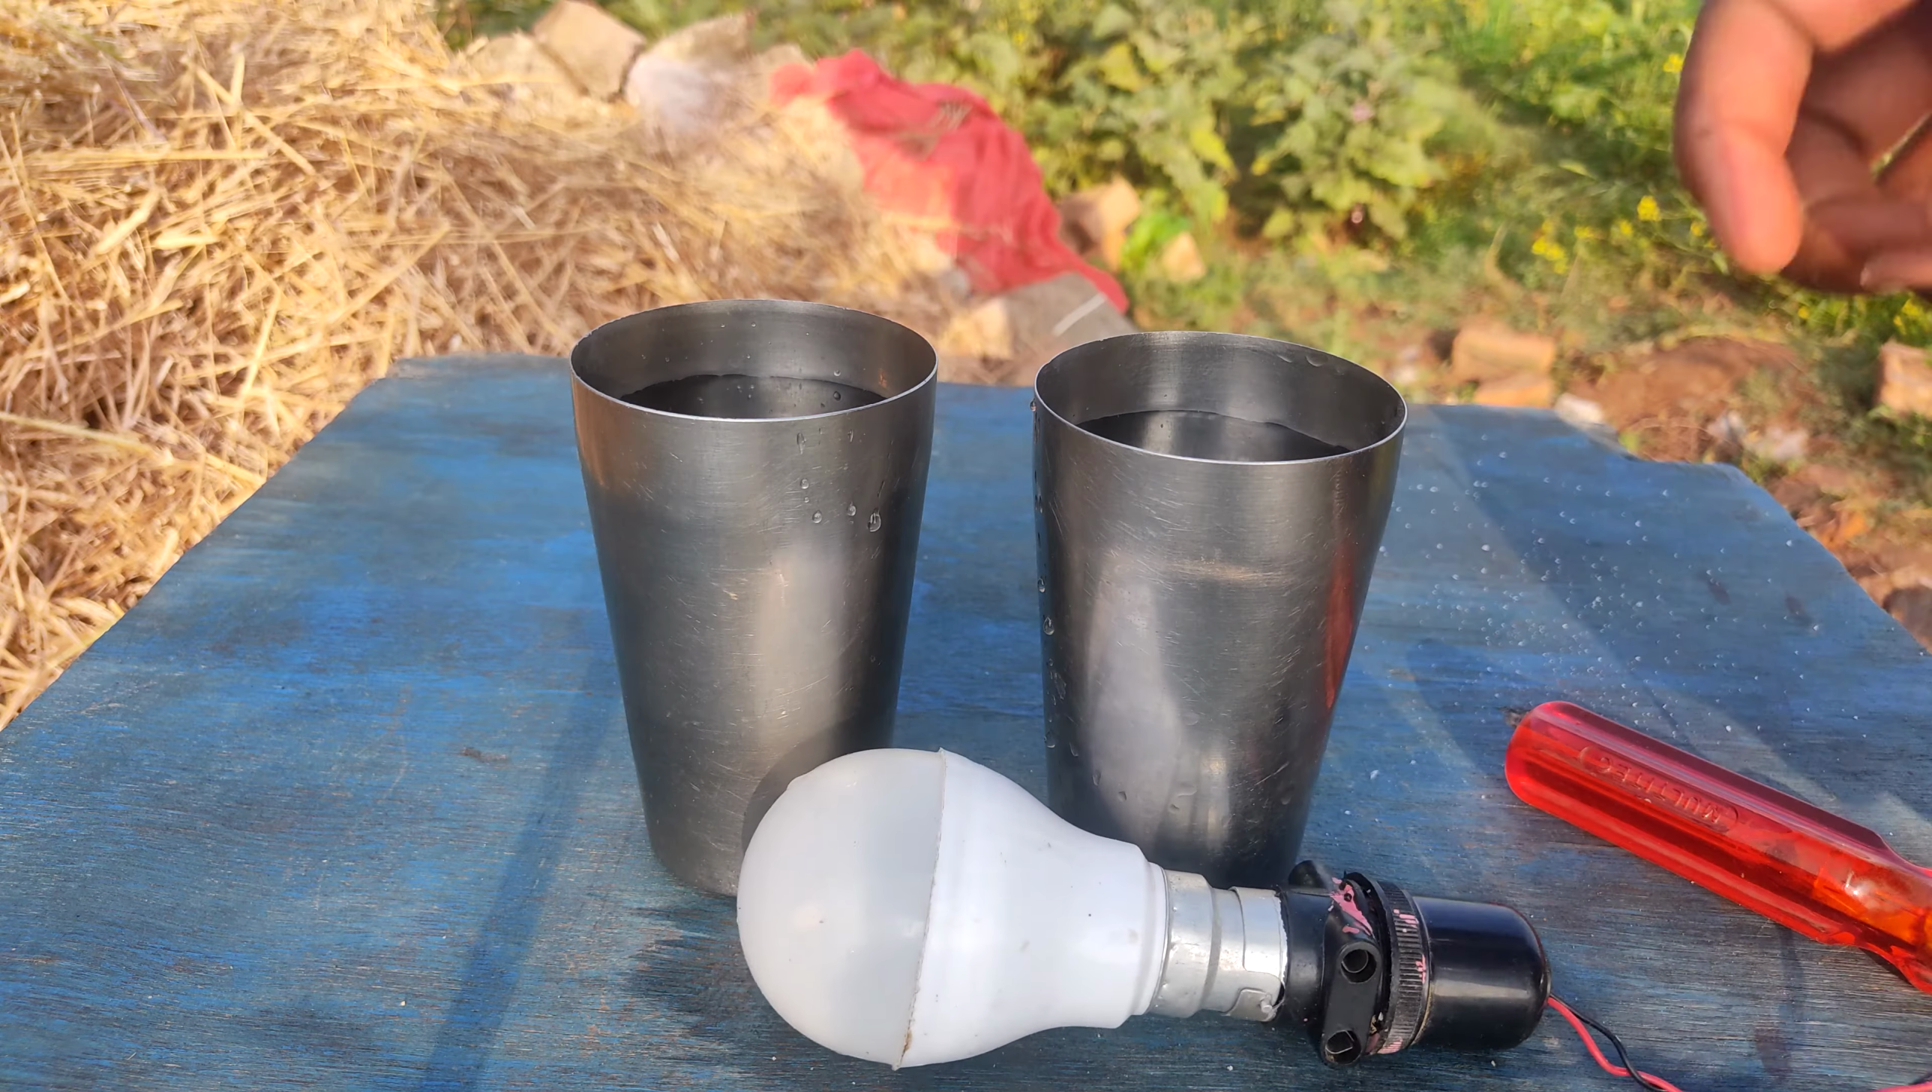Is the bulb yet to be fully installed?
No.